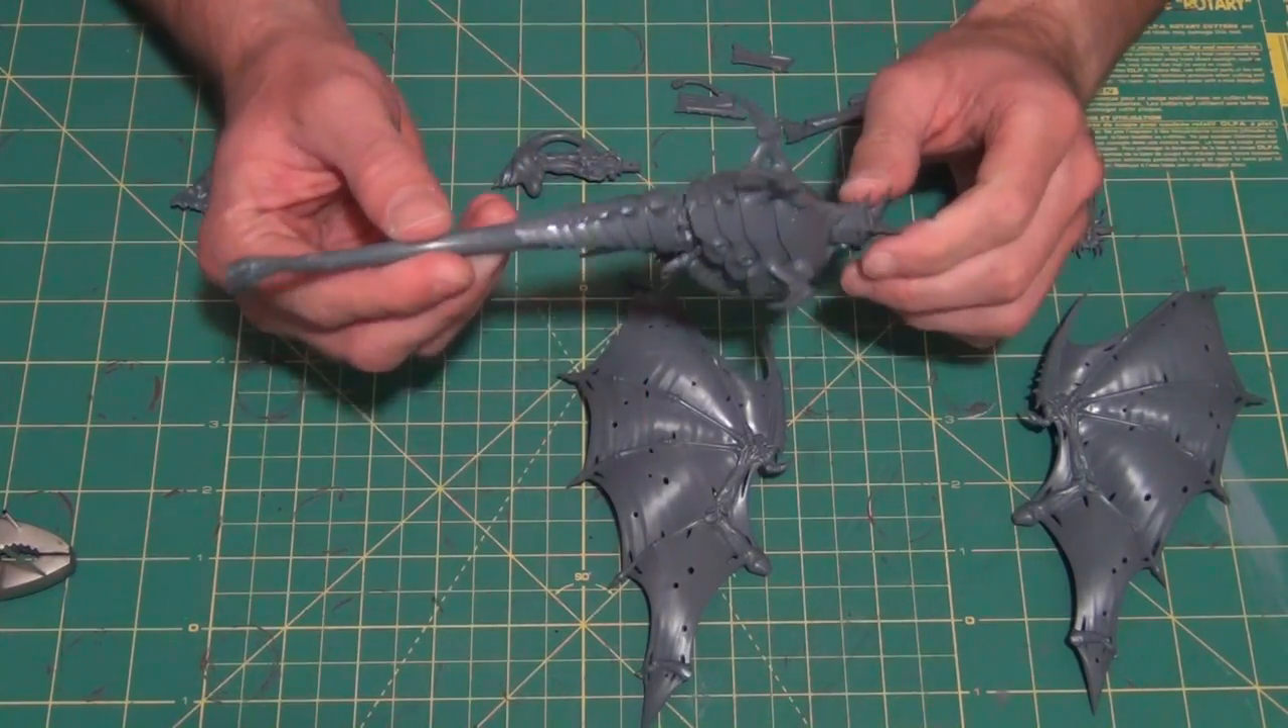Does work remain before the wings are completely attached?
Yes.